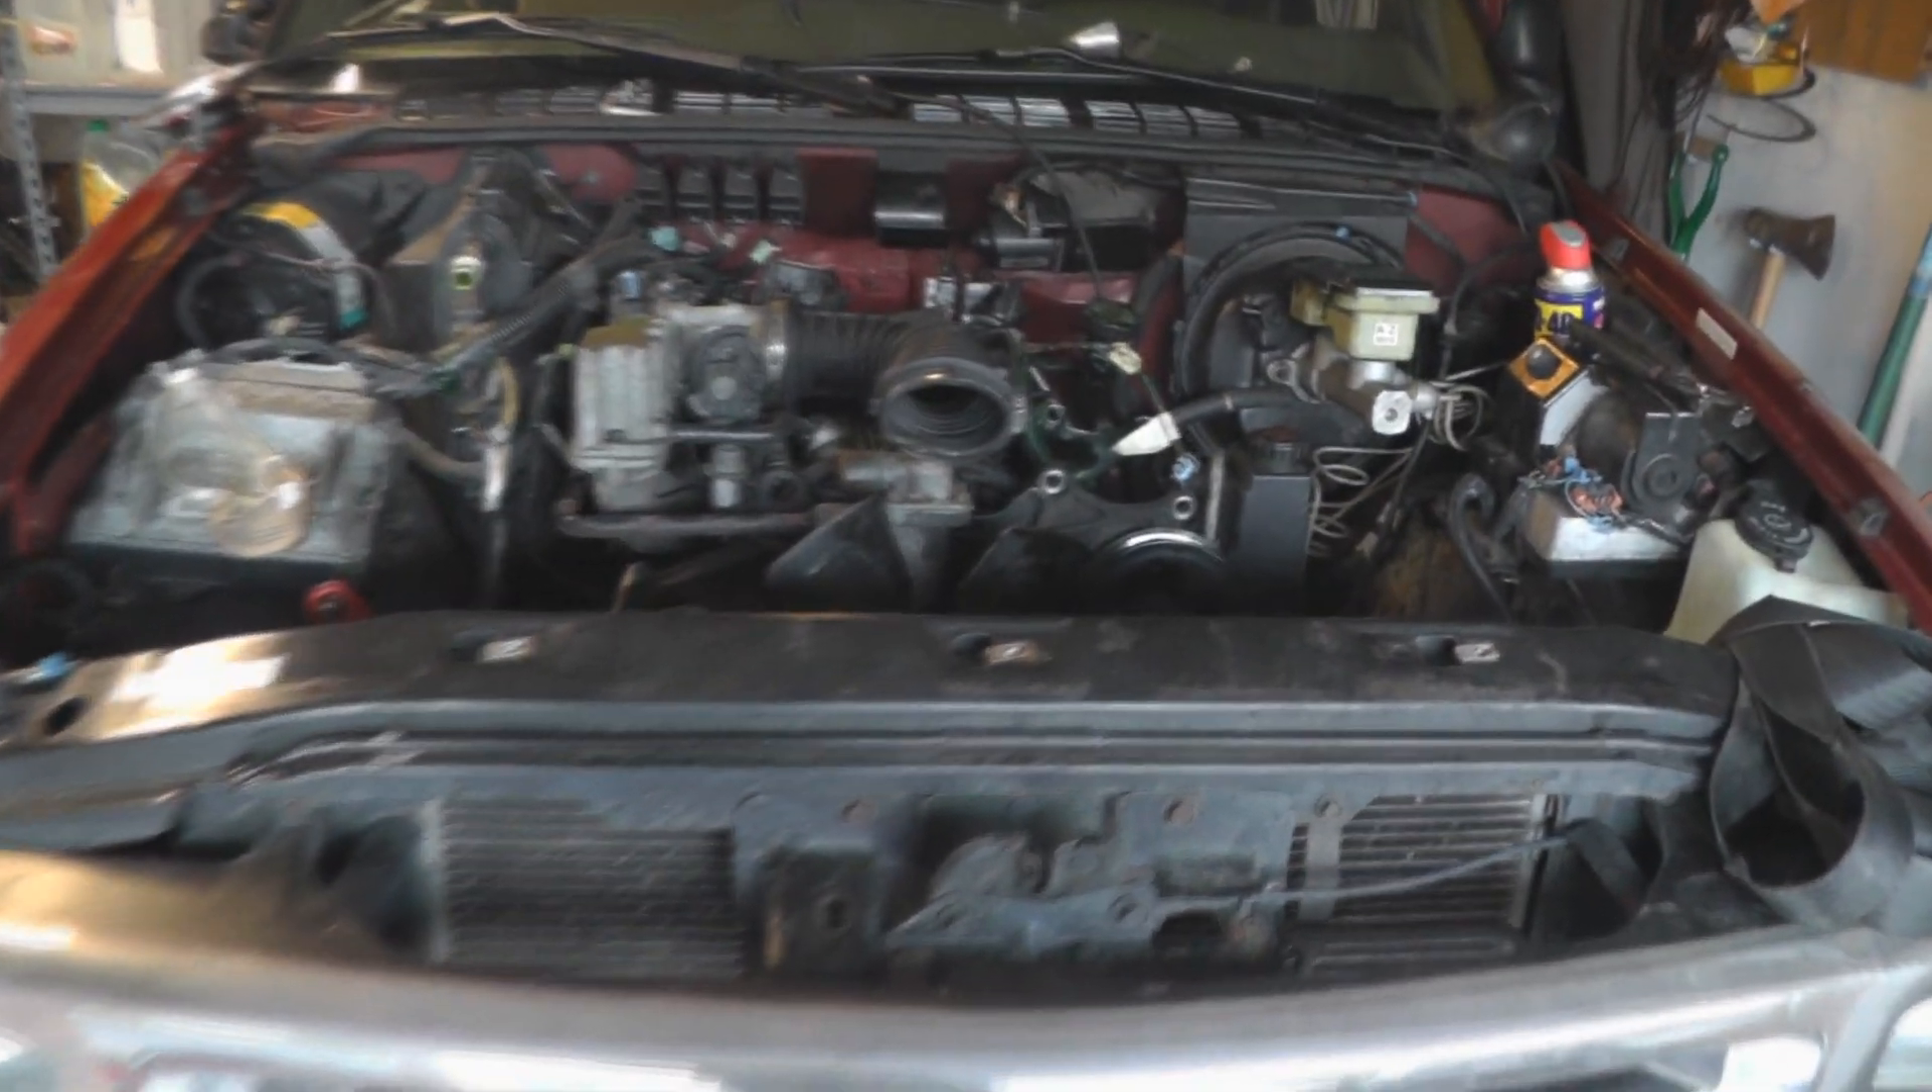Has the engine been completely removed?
No.